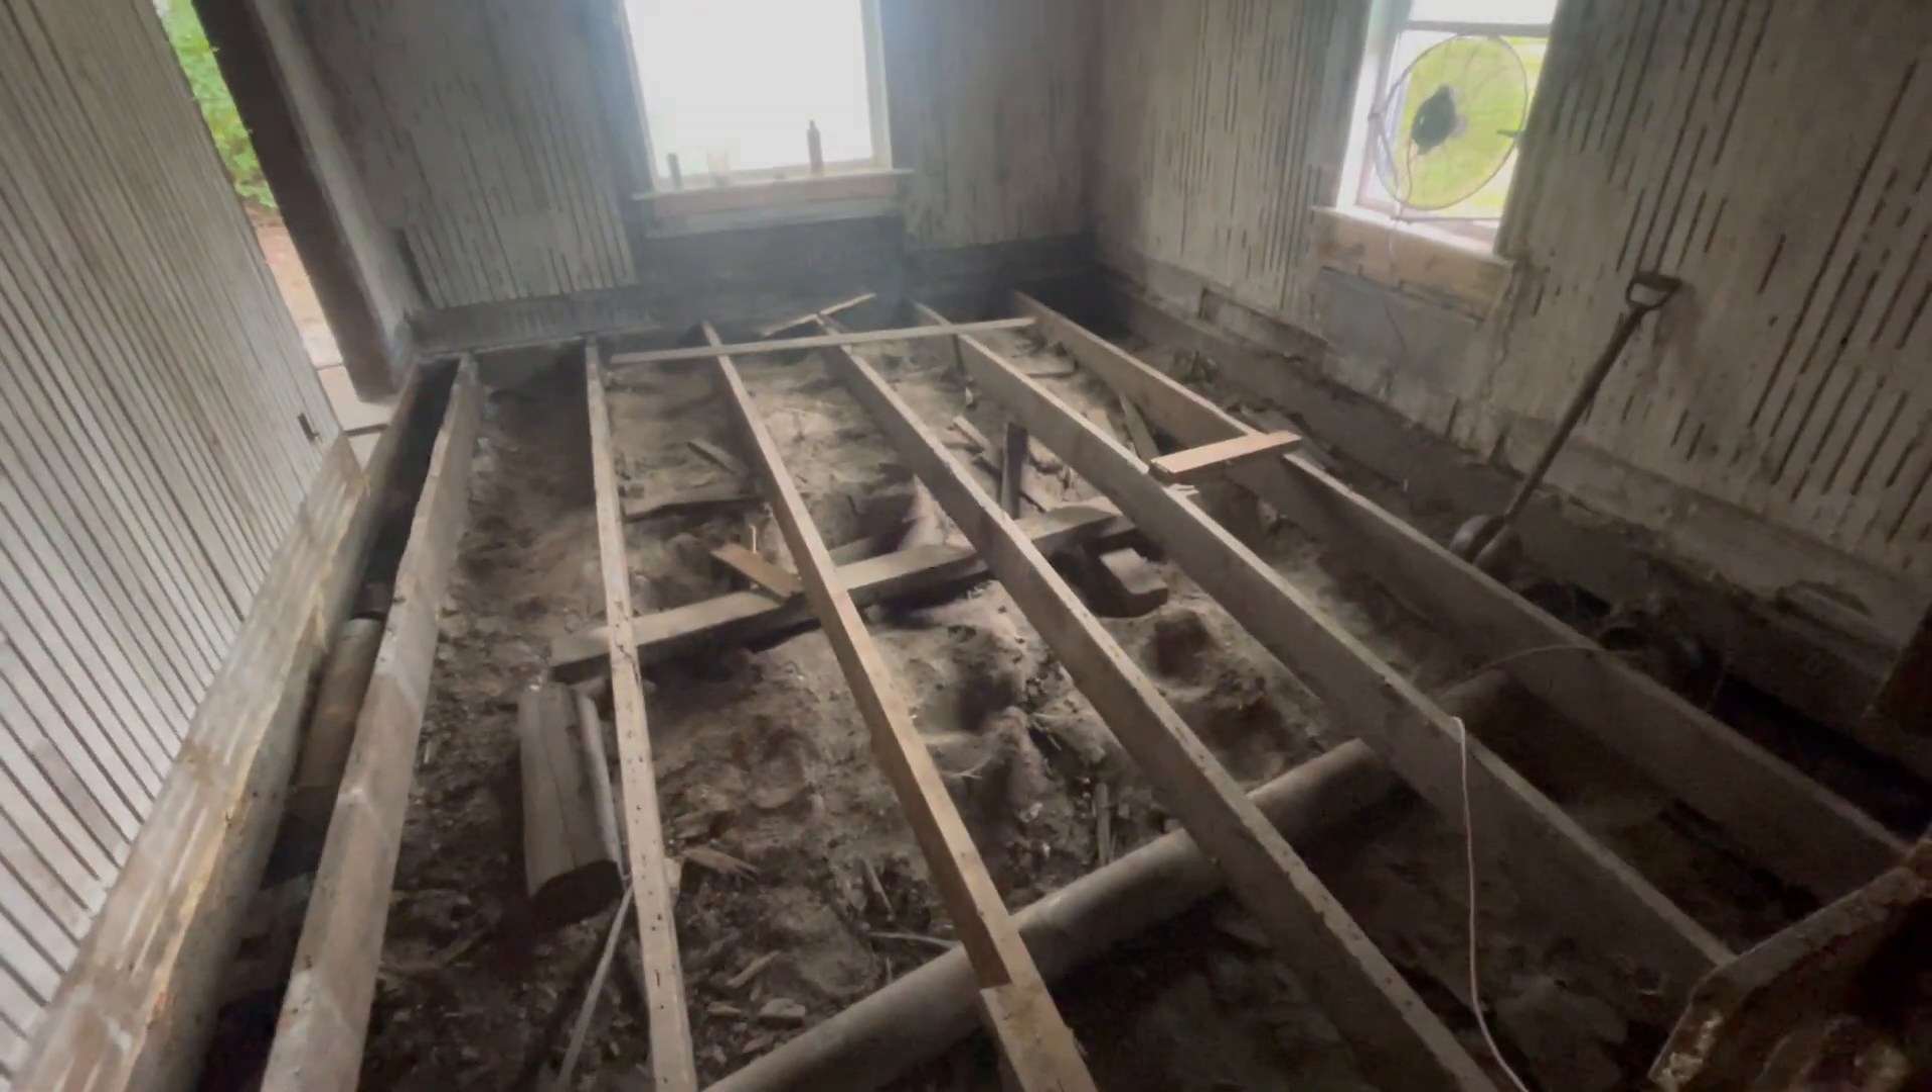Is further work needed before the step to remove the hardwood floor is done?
No.